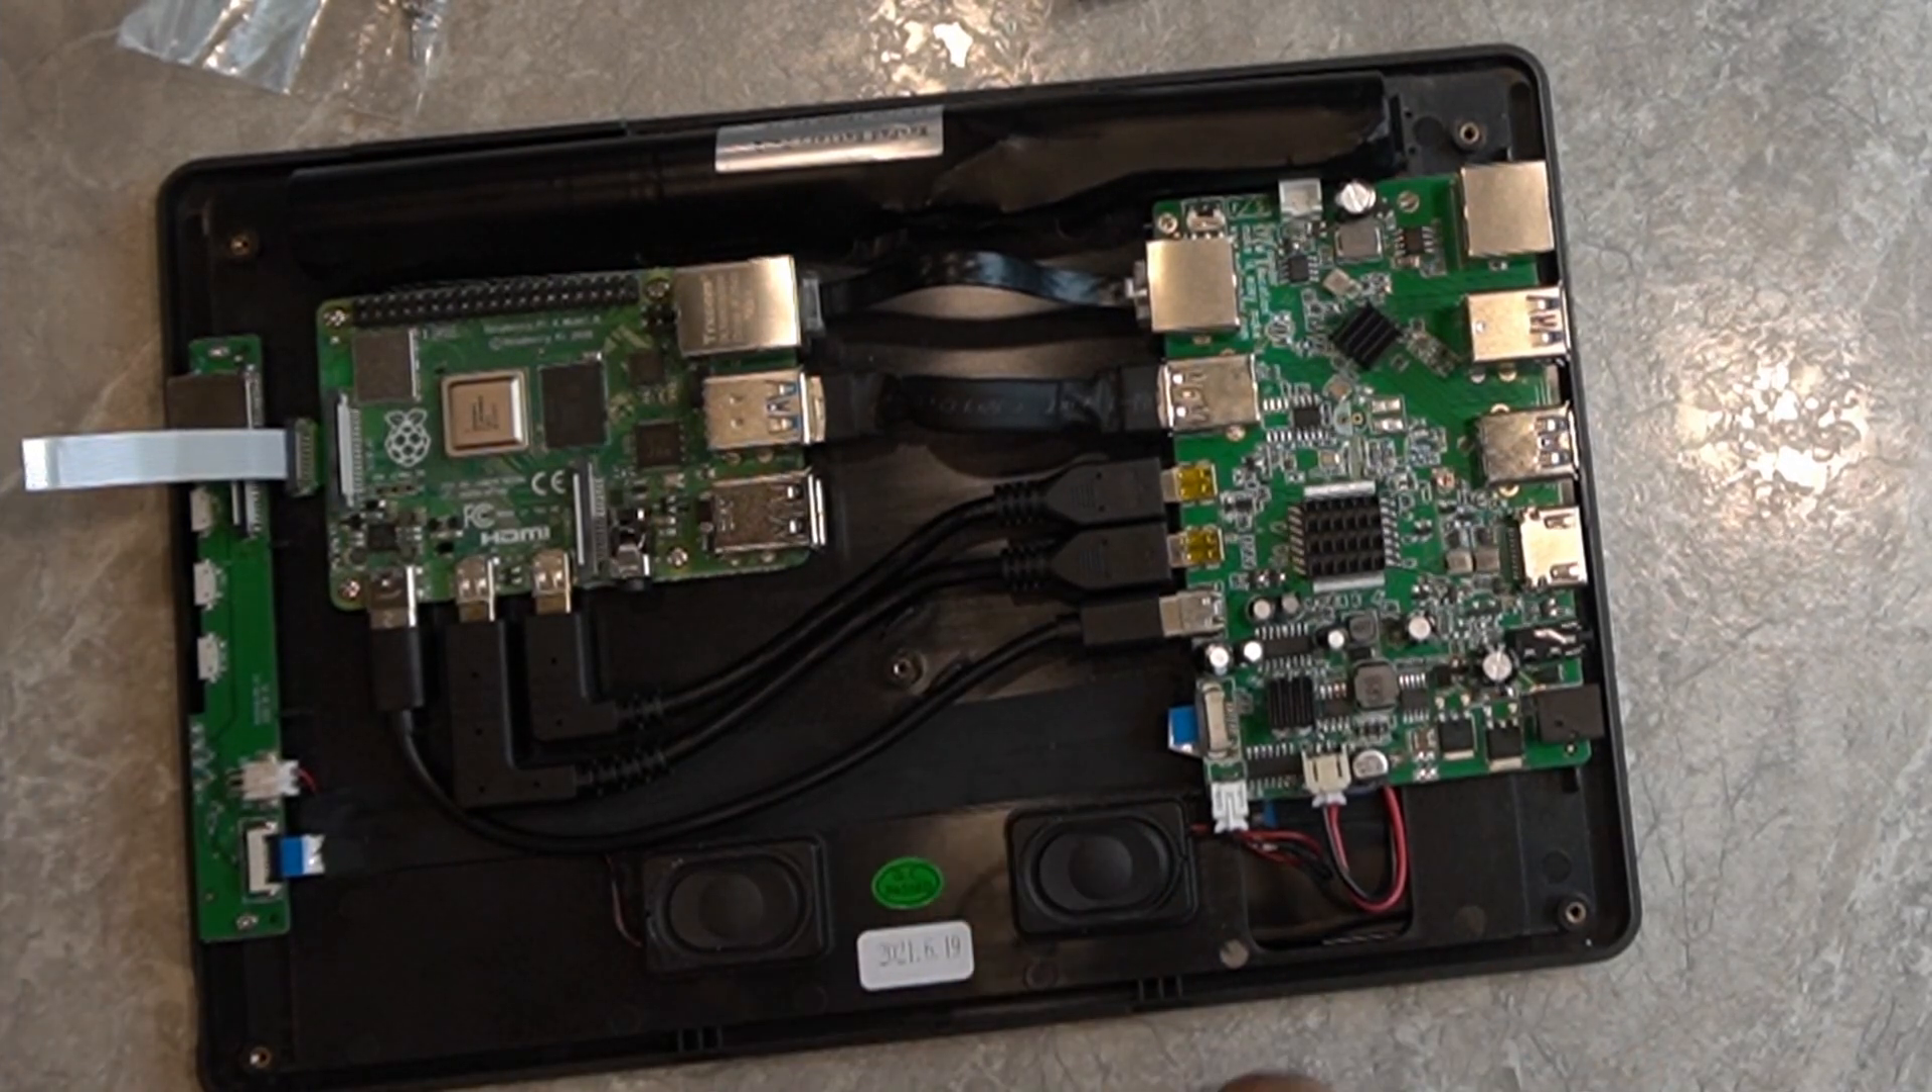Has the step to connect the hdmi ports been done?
Yes.